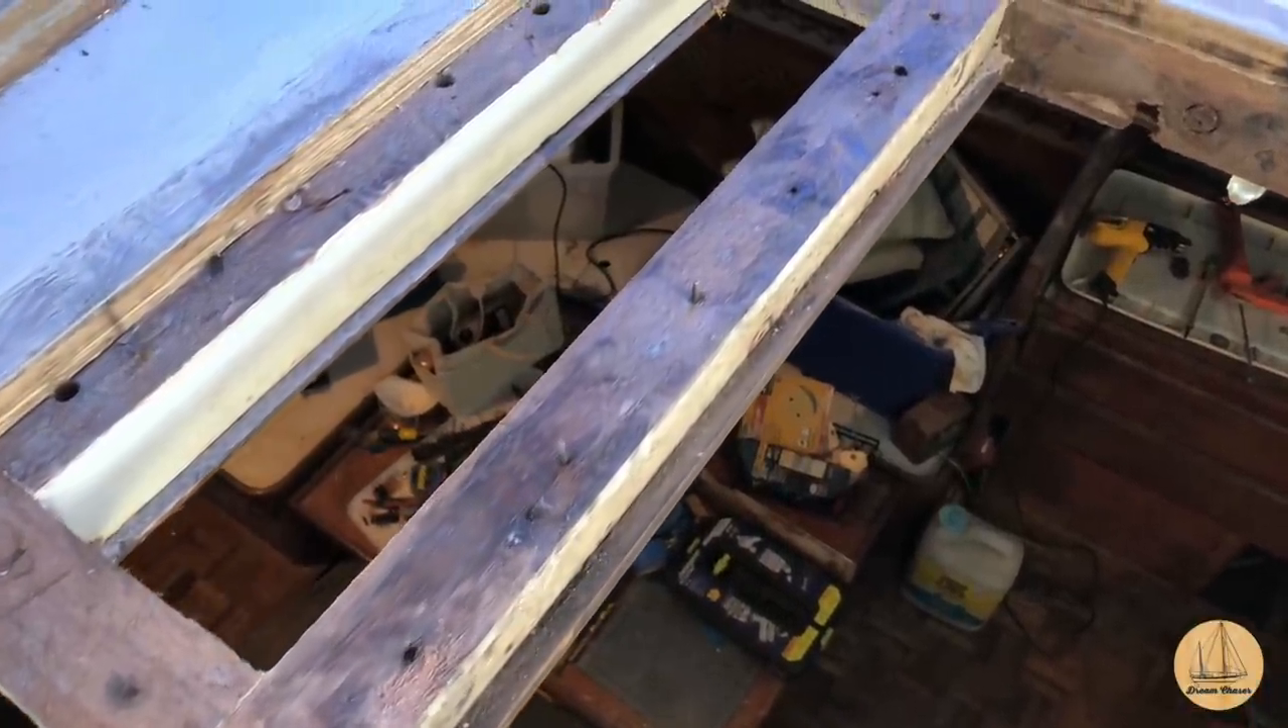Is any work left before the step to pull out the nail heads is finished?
Yes.